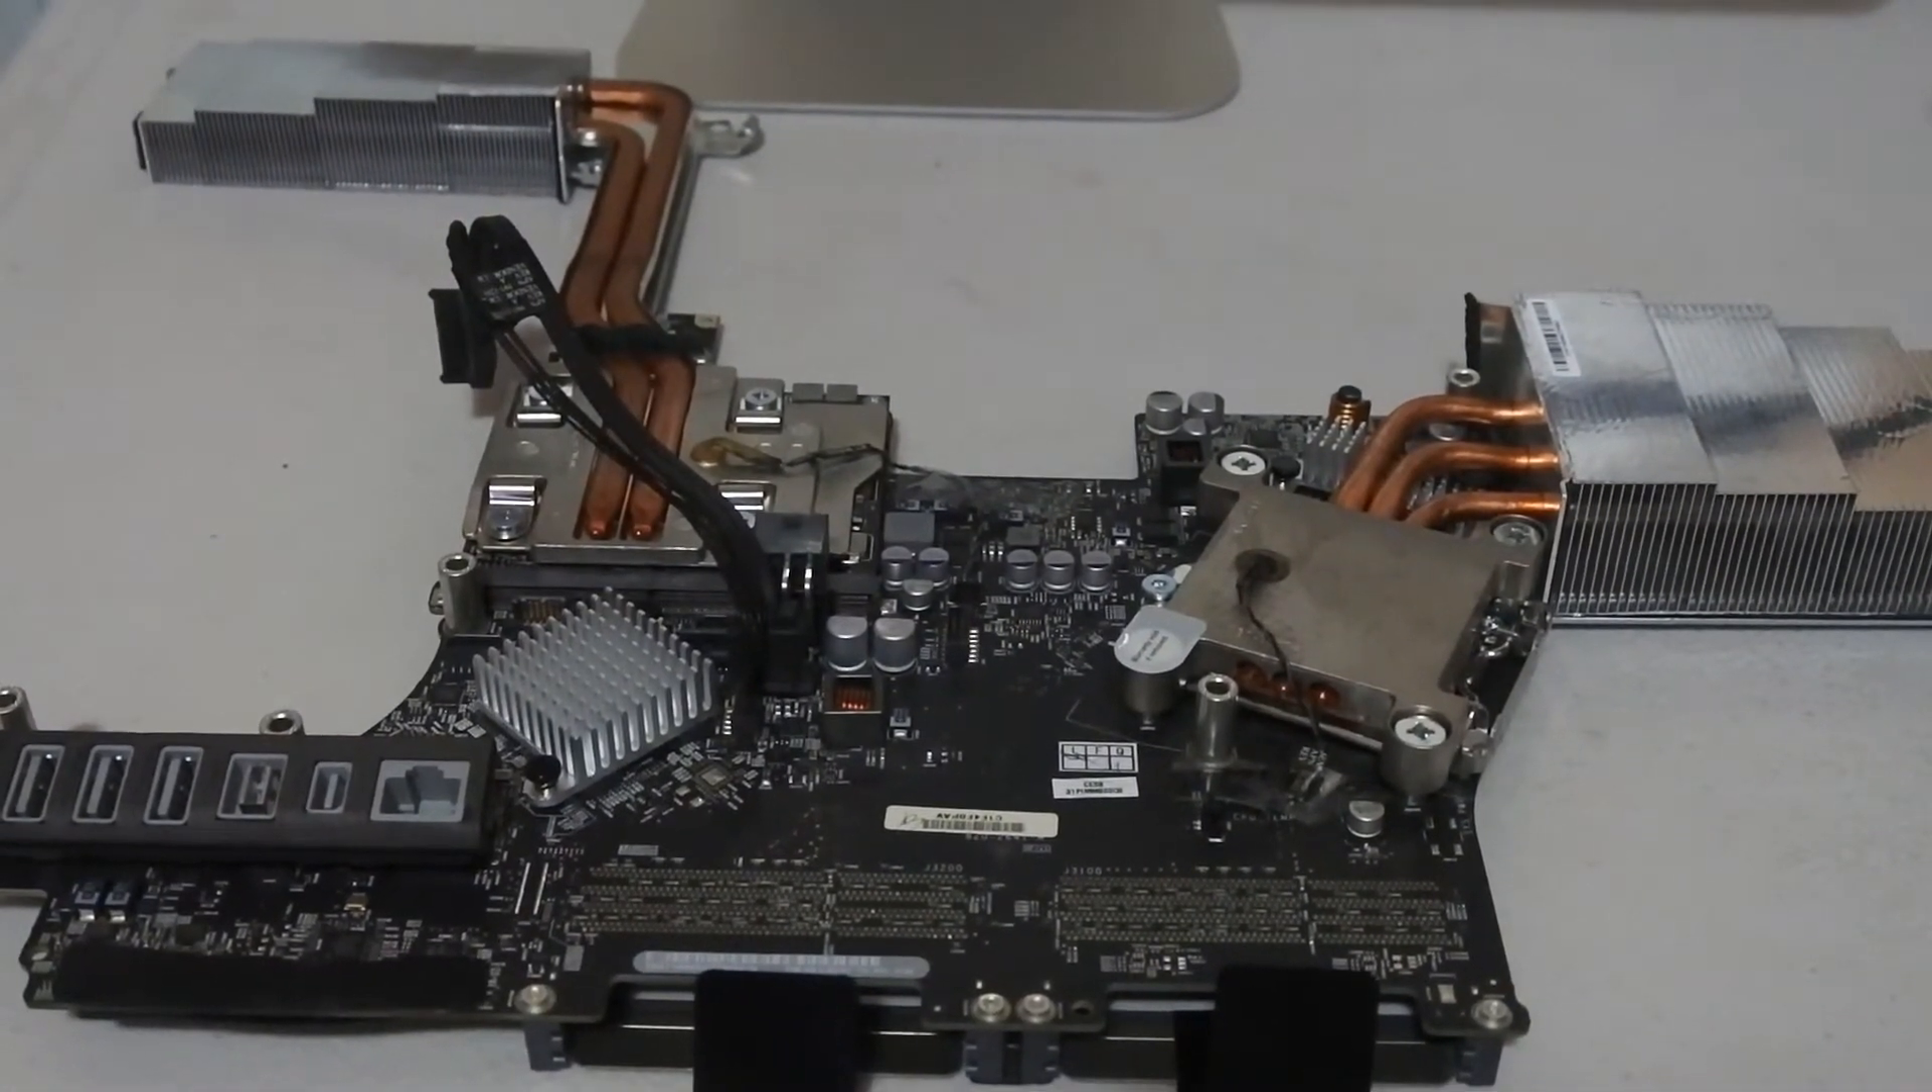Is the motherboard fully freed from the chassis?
Yes.